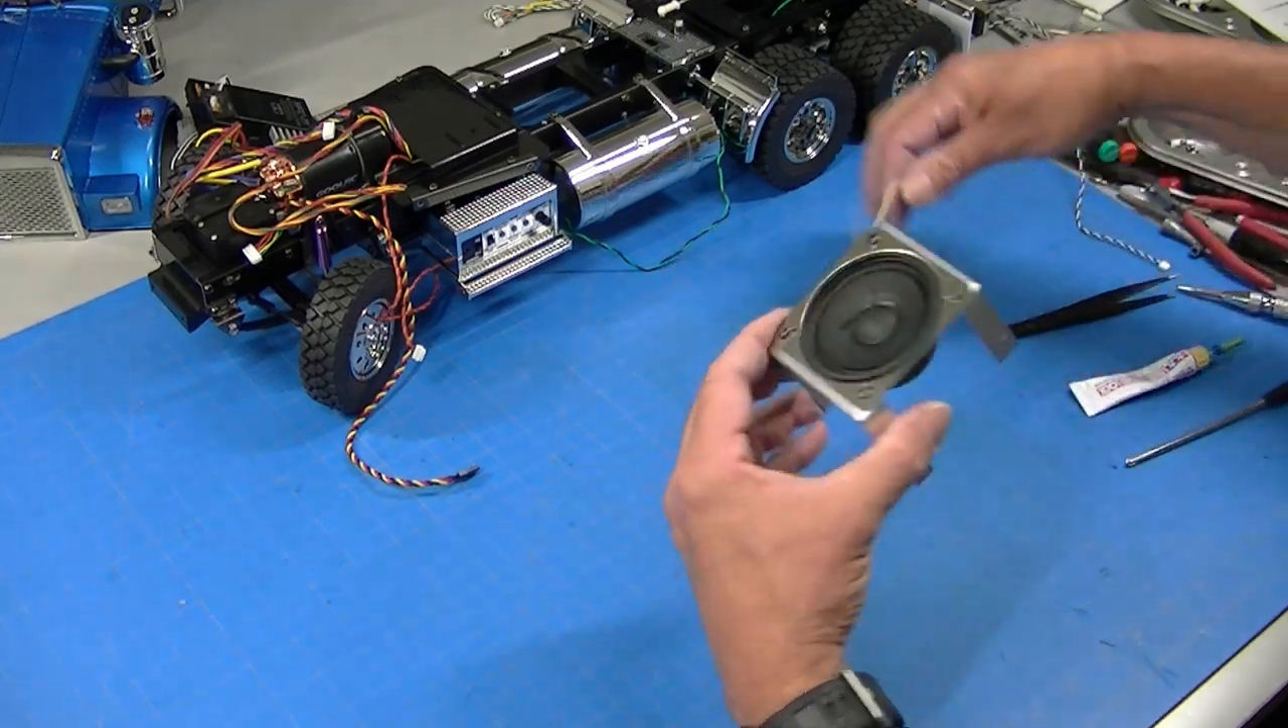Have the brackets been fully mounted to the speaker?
Yes.